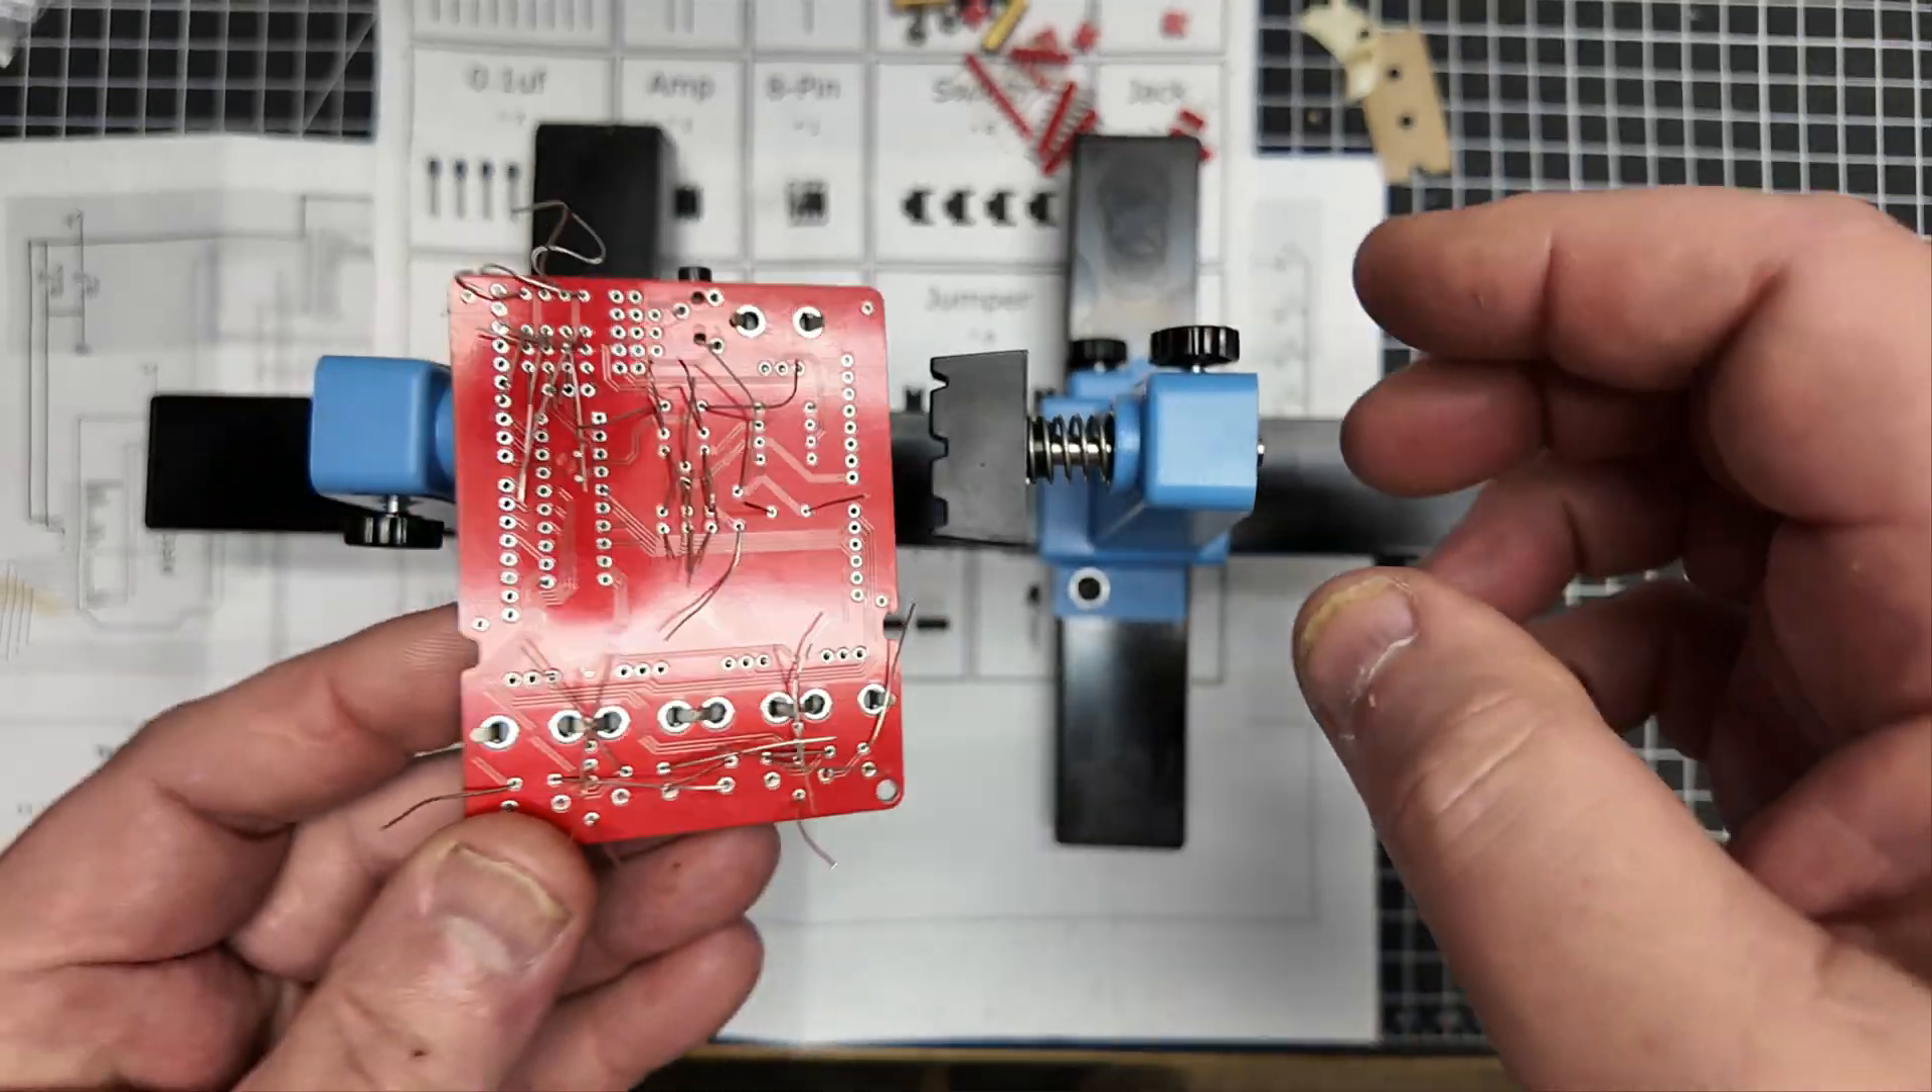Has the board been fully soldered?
No.